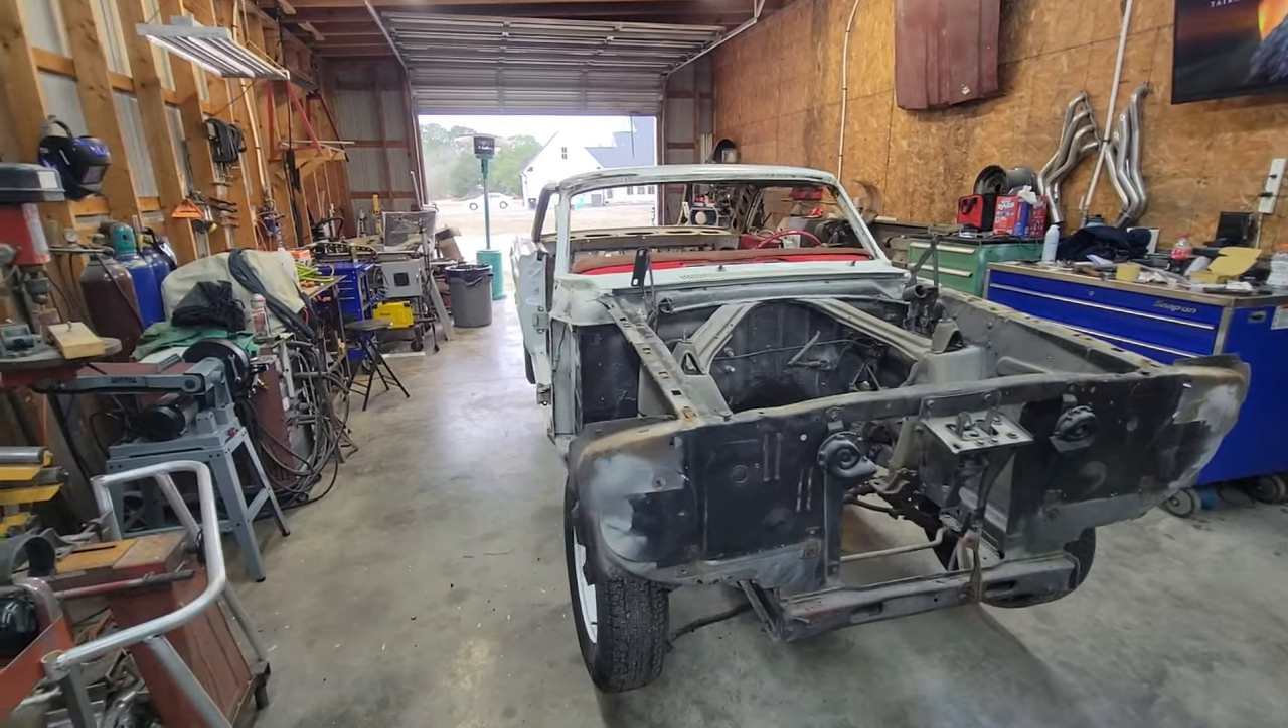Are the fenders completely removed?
Yes.